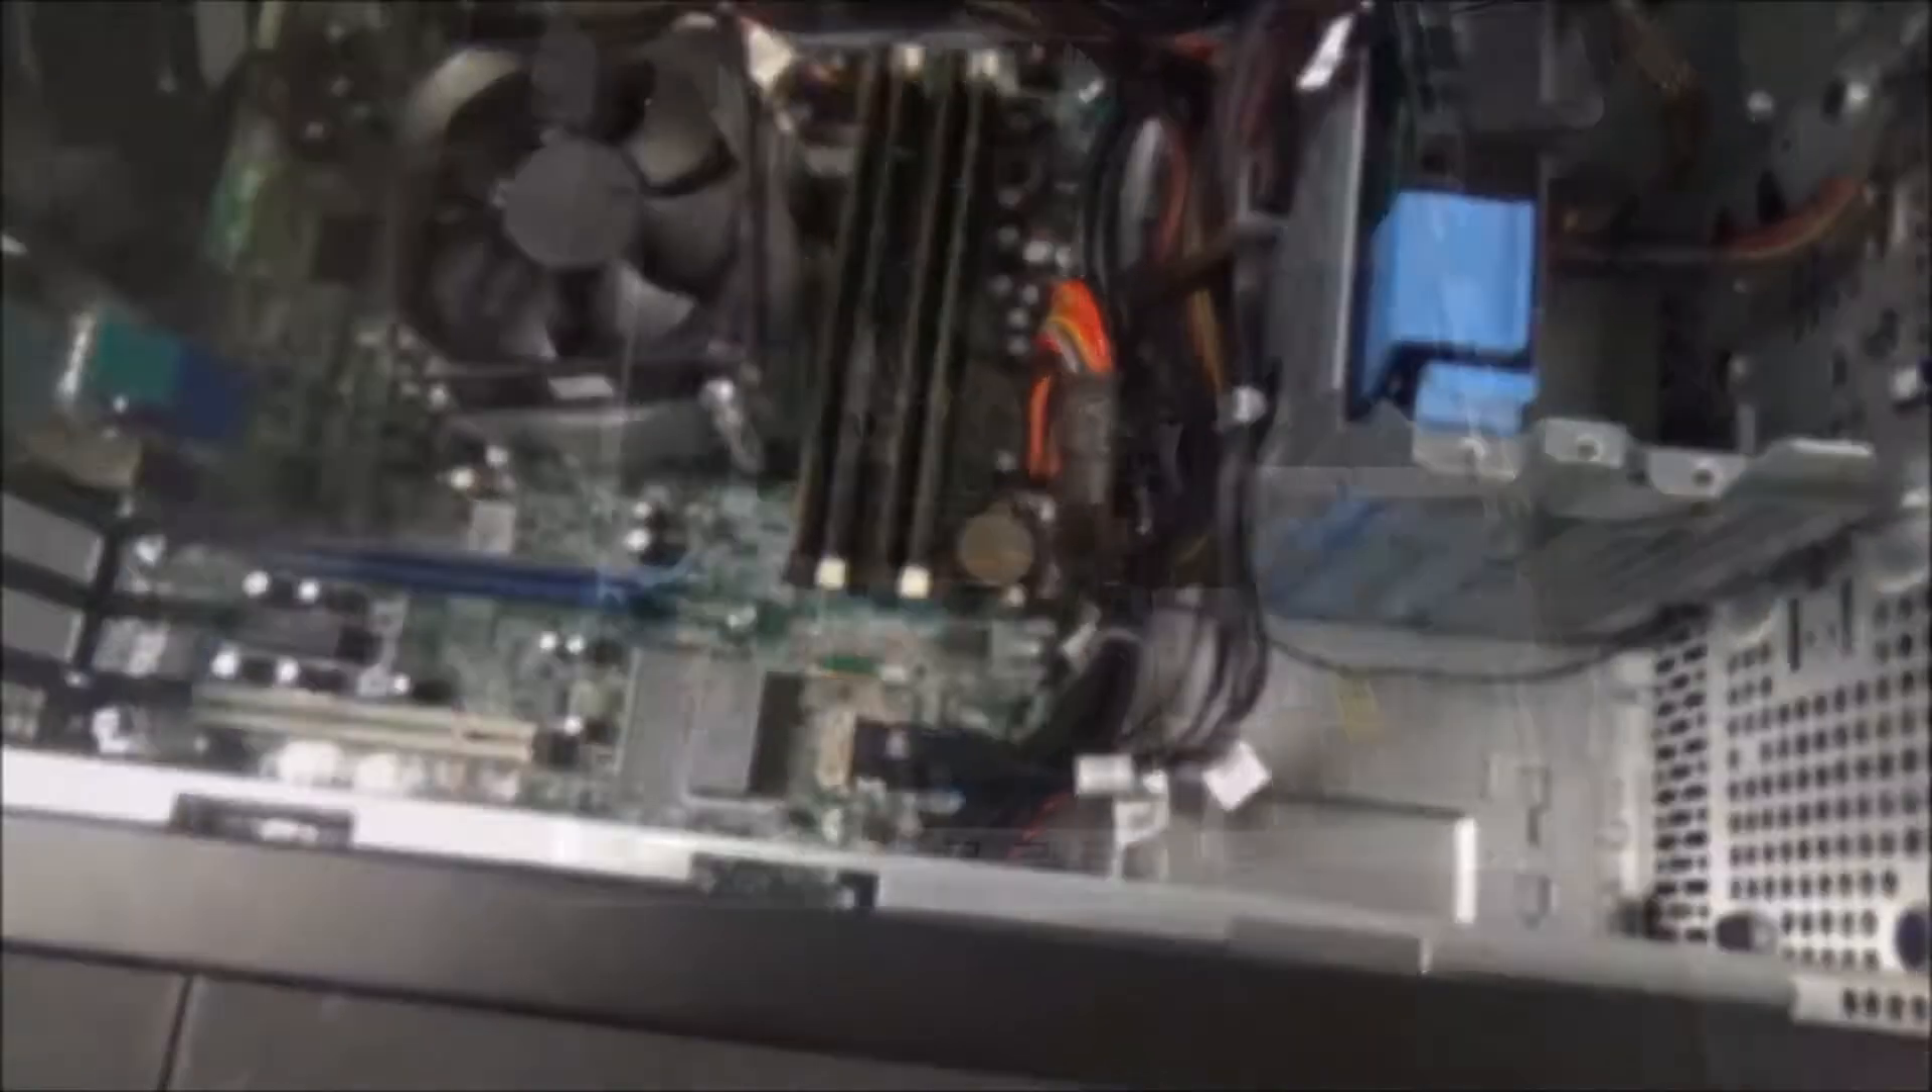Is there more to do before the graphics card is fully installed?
Yes.